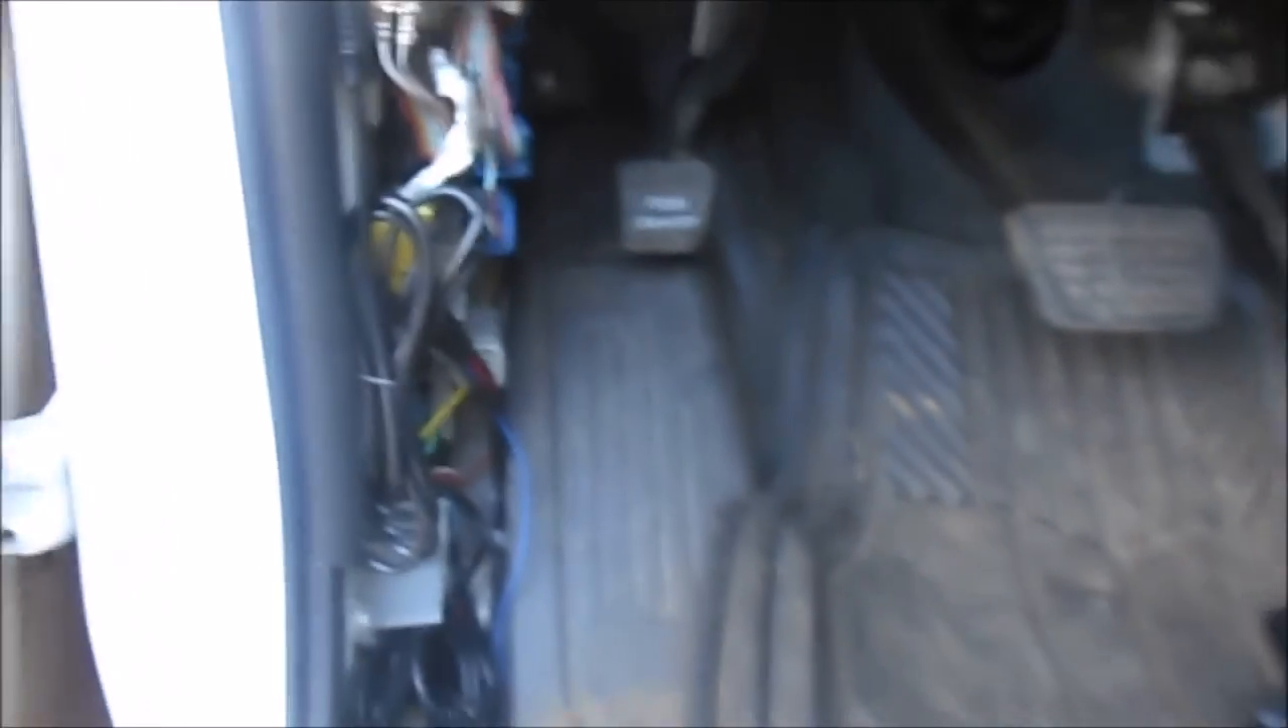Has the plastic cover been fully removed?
Yes.